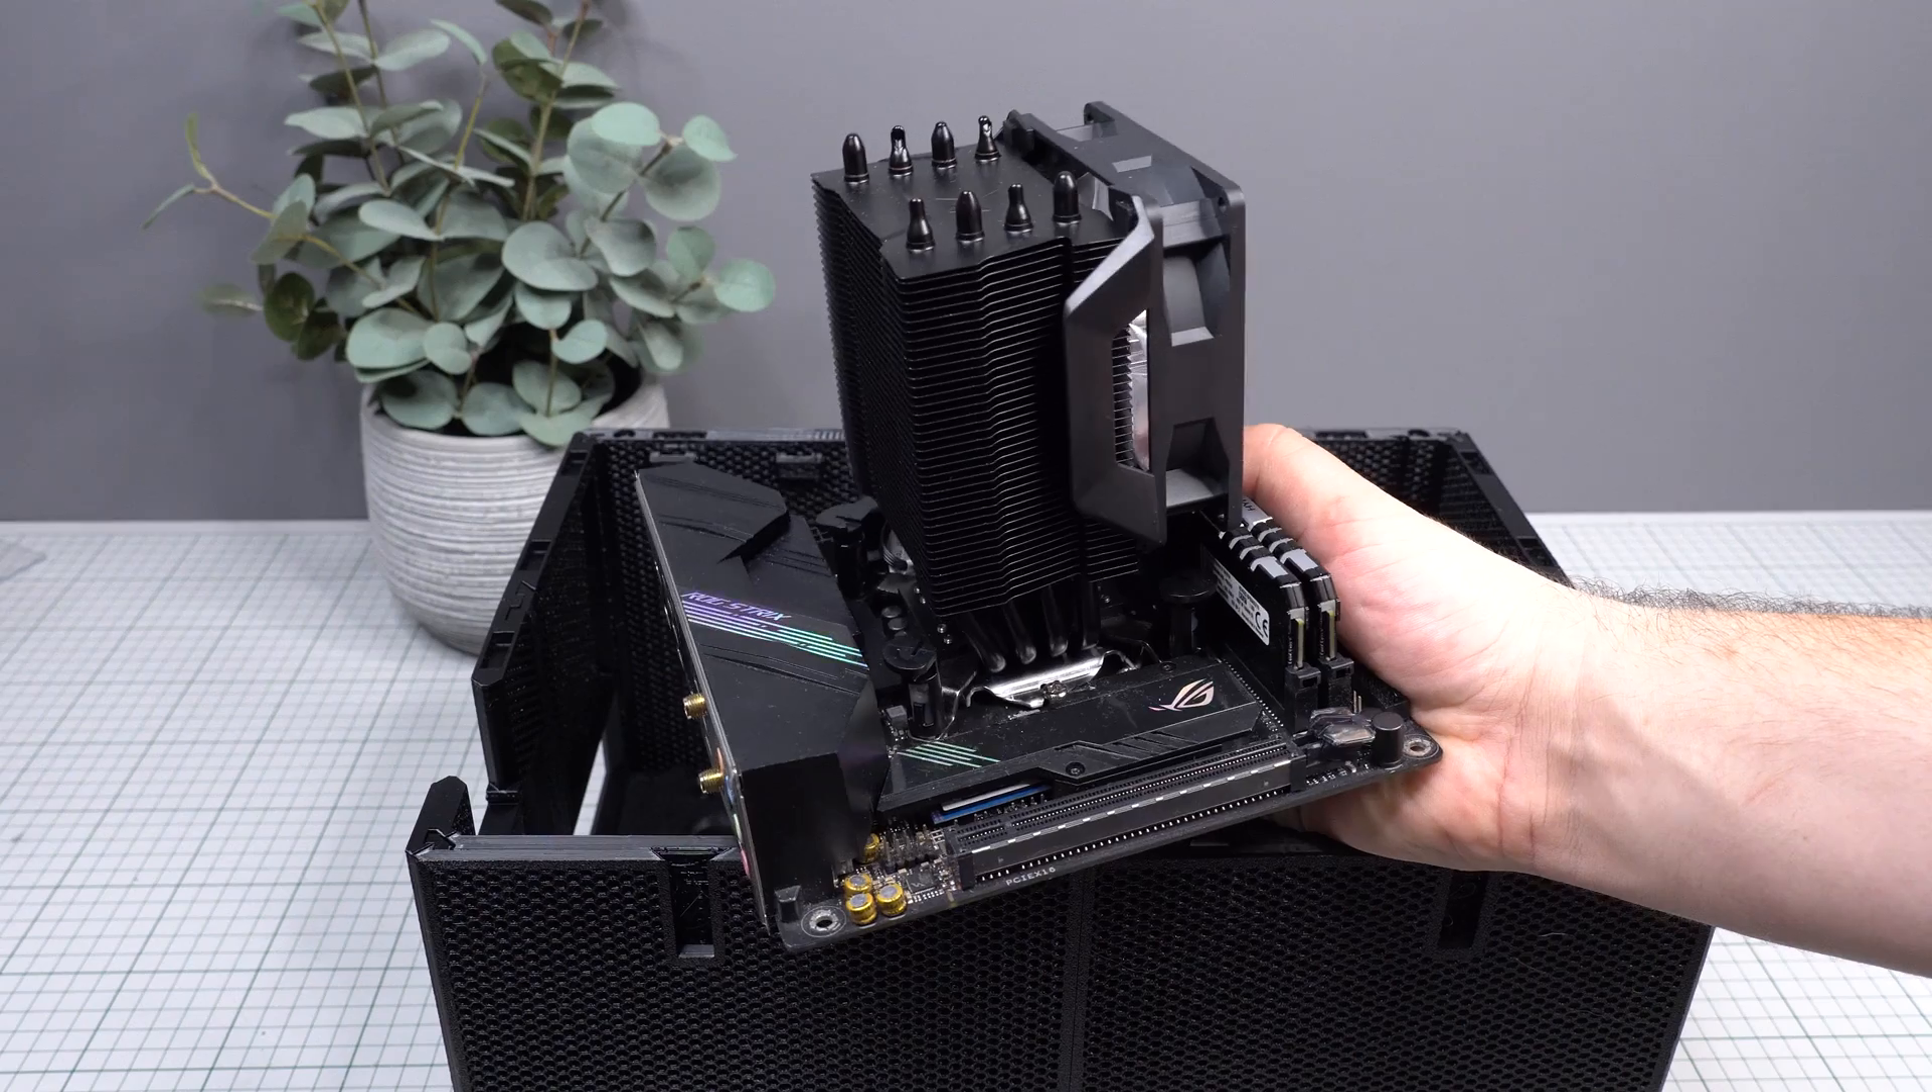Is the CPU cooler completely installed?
Yes.